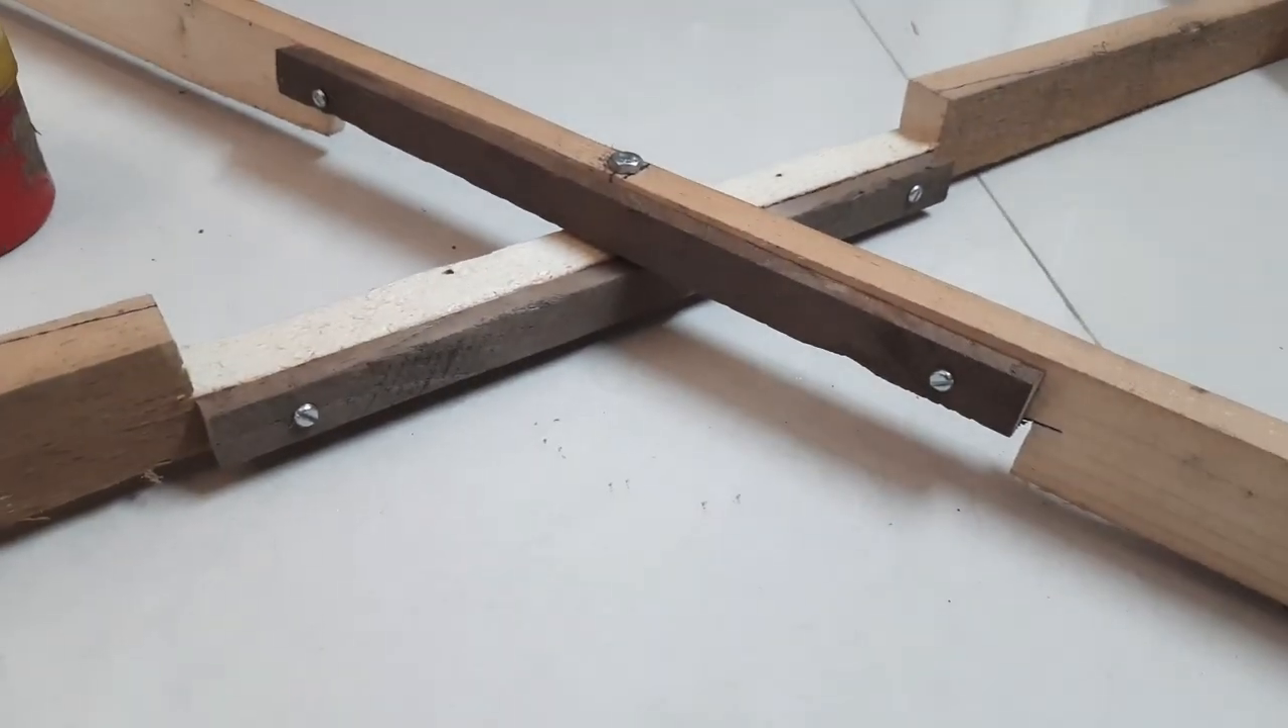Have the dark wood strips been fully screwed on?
Yes.